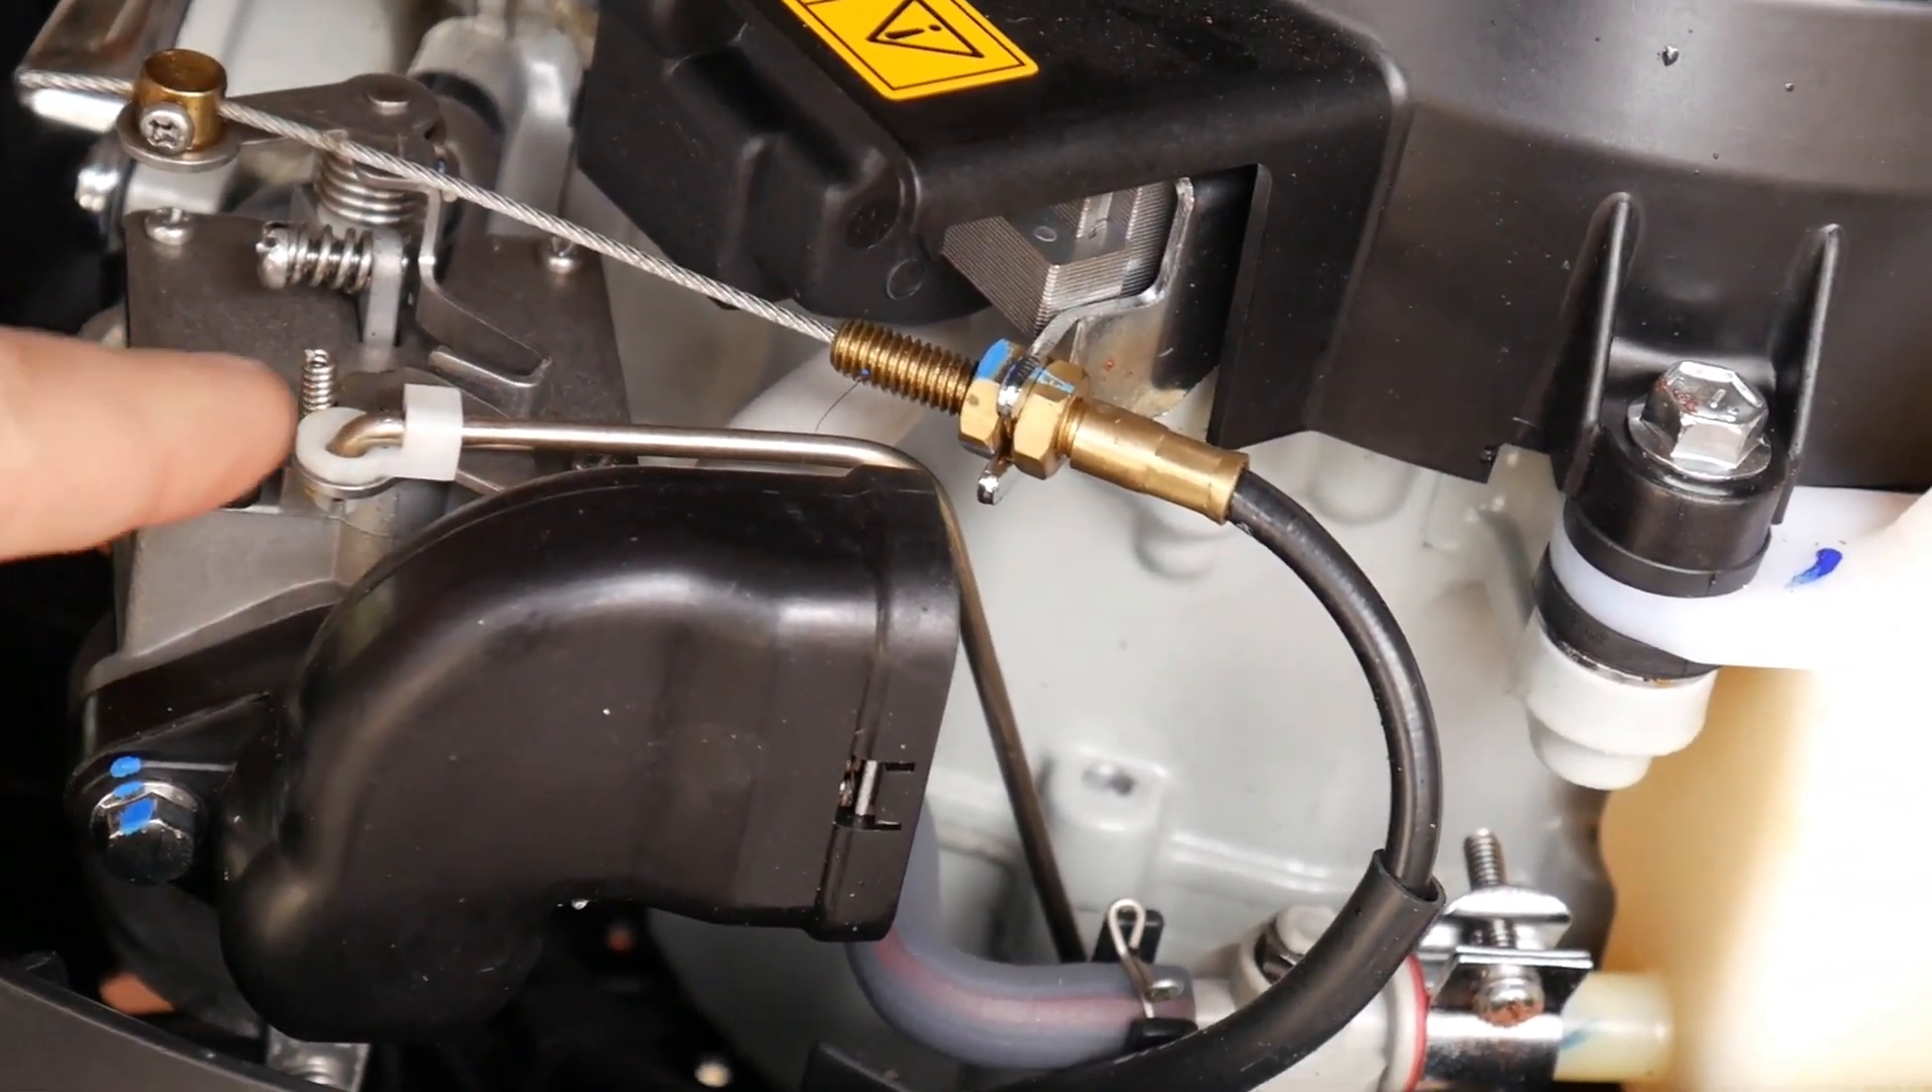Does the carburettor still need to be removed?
Yes.